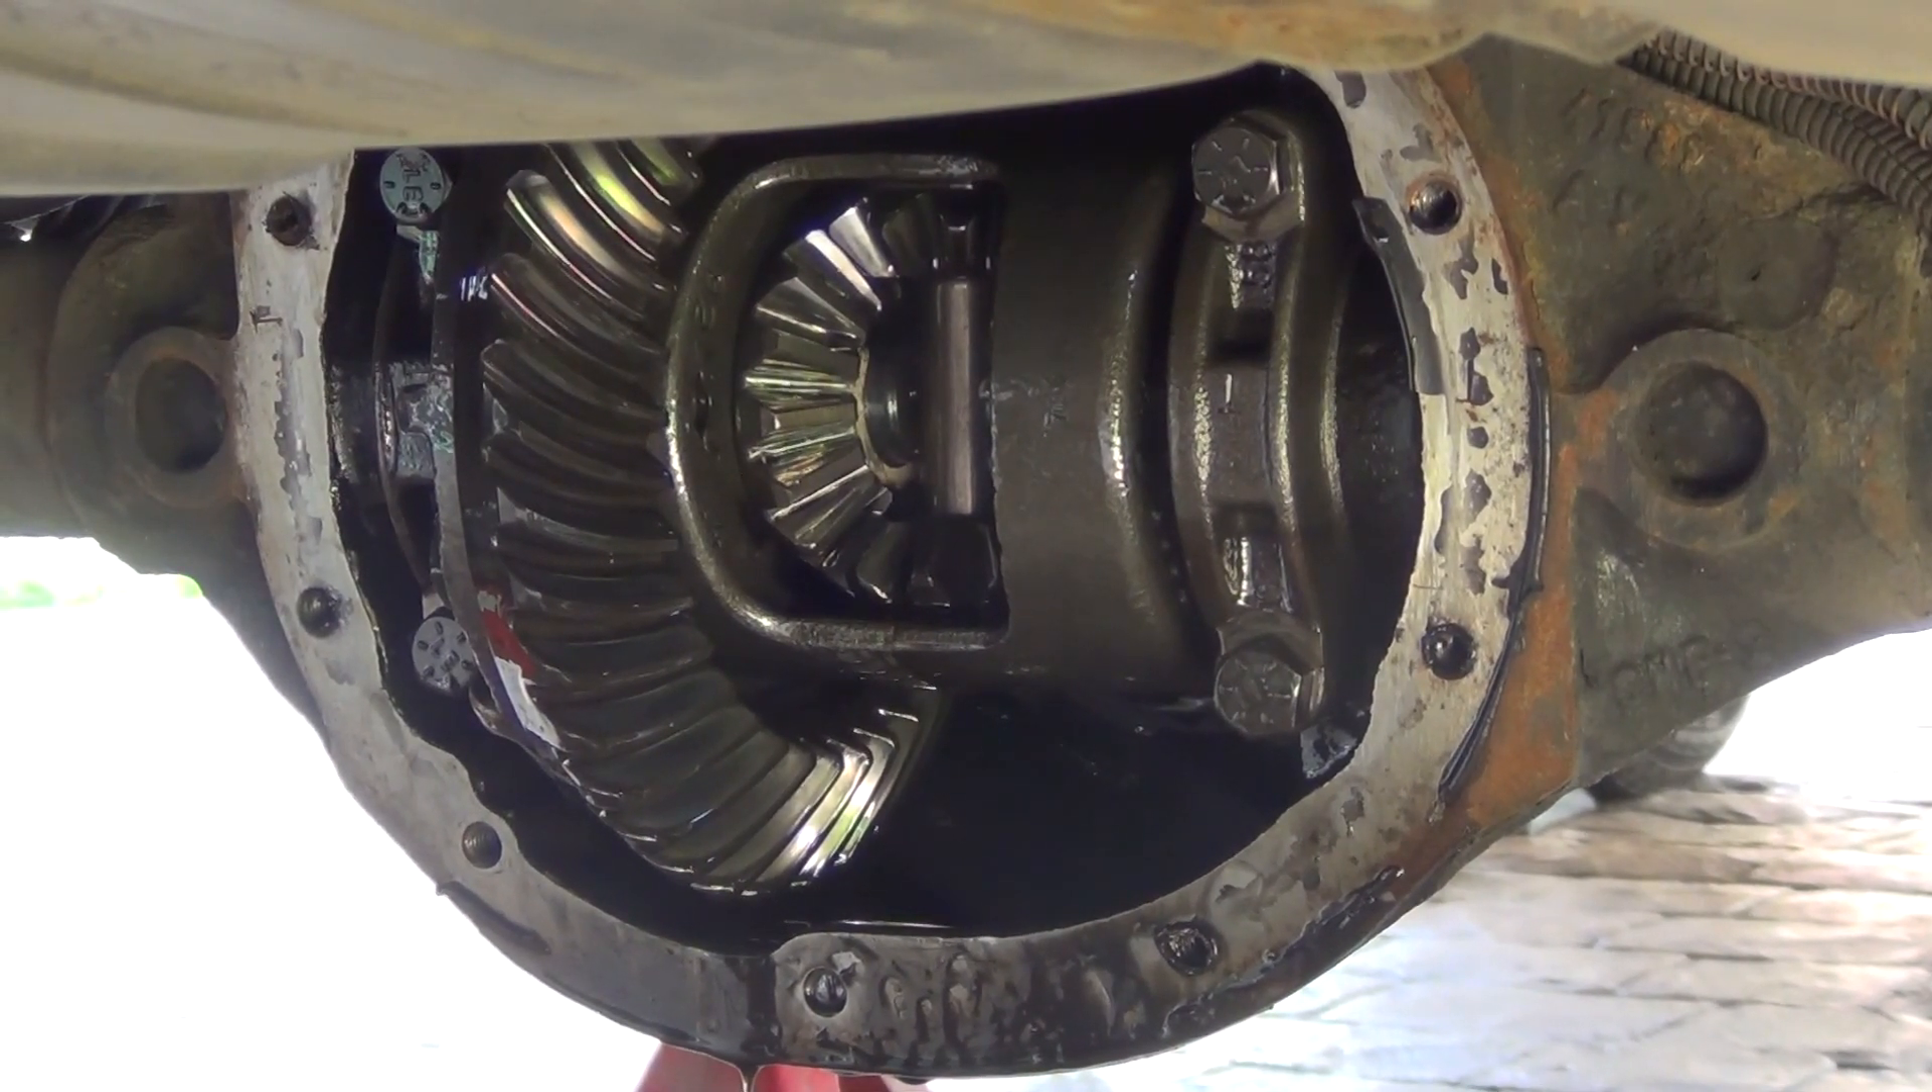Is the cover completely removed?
Yes.